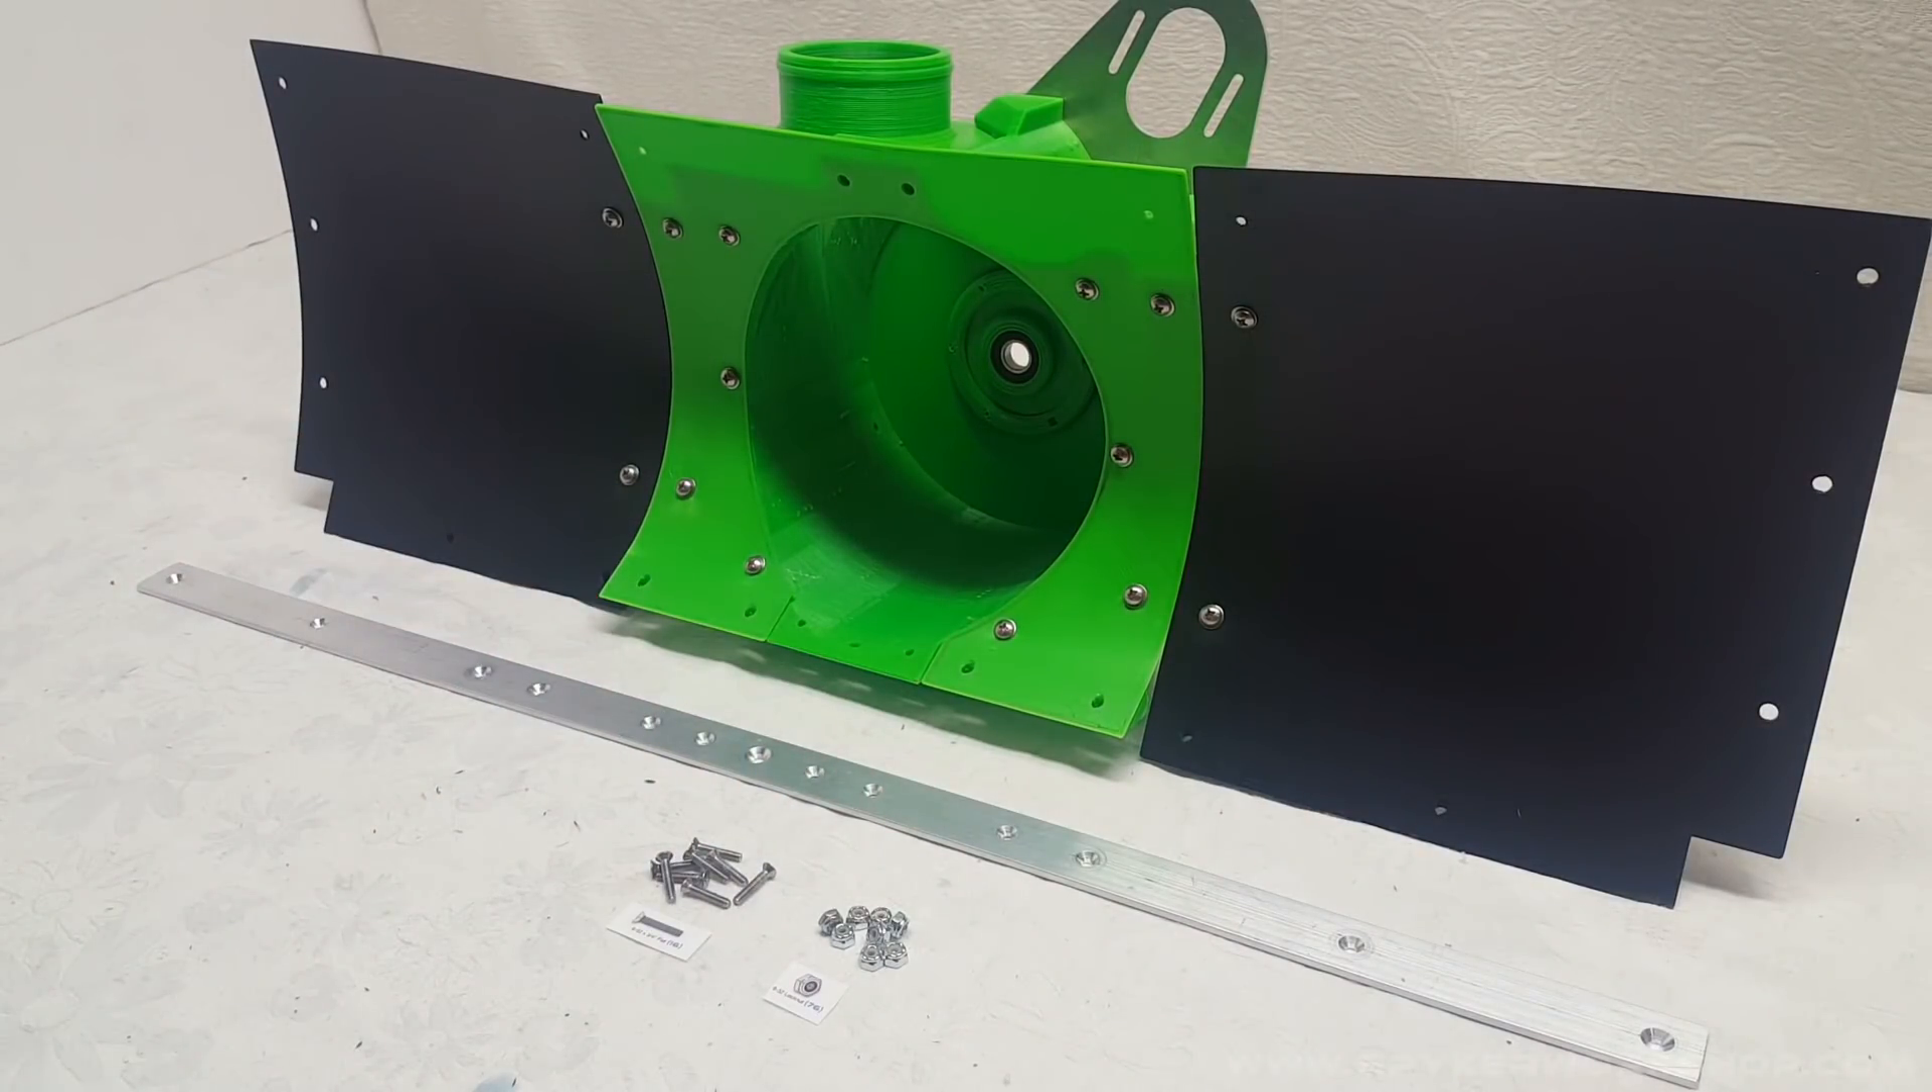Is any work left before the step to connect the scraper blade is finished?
Yes.